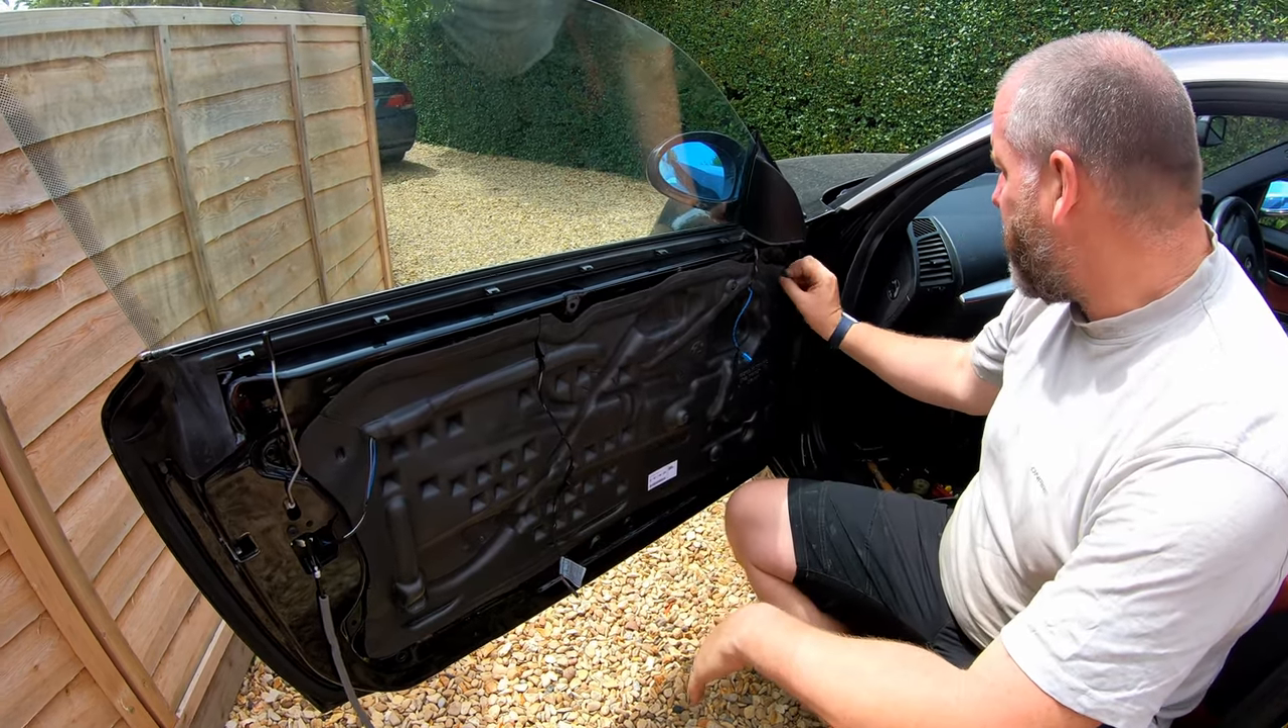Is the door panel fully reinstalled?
No.